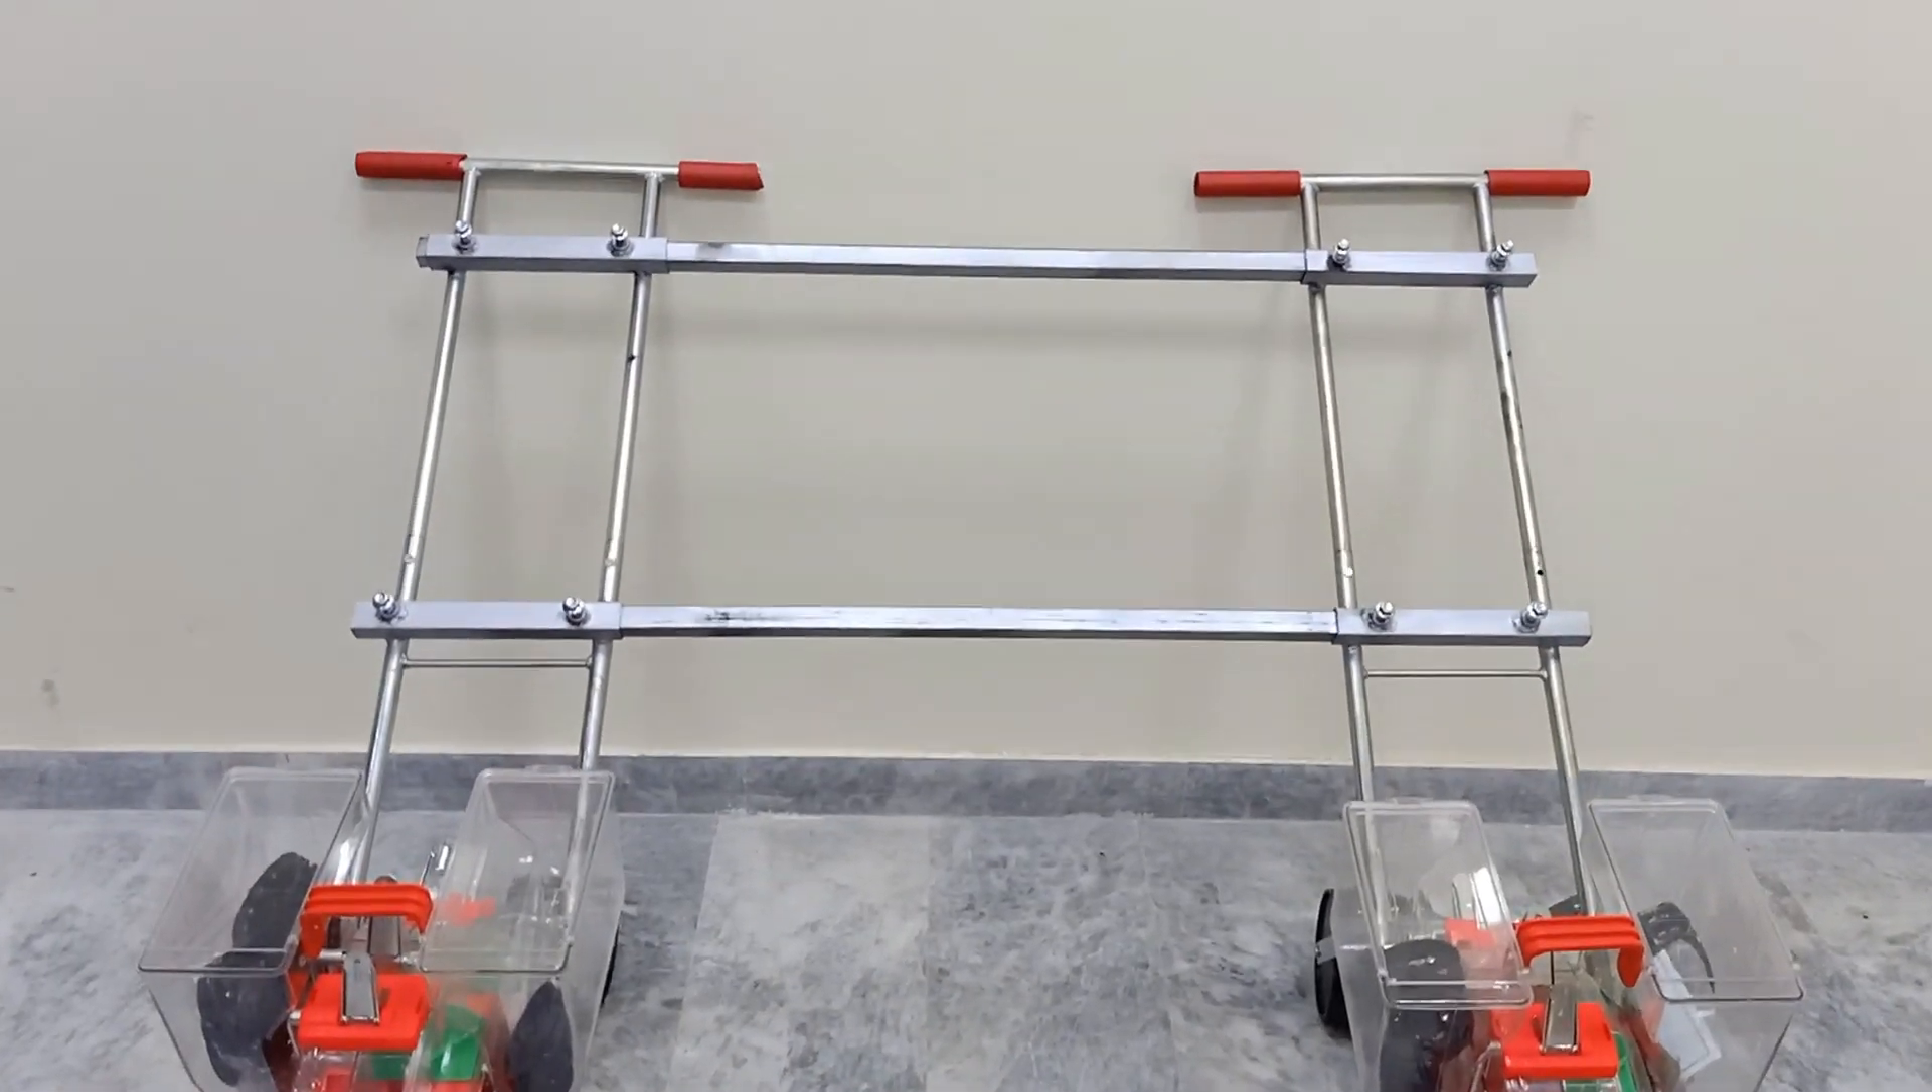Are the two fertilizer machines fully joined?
Yes.